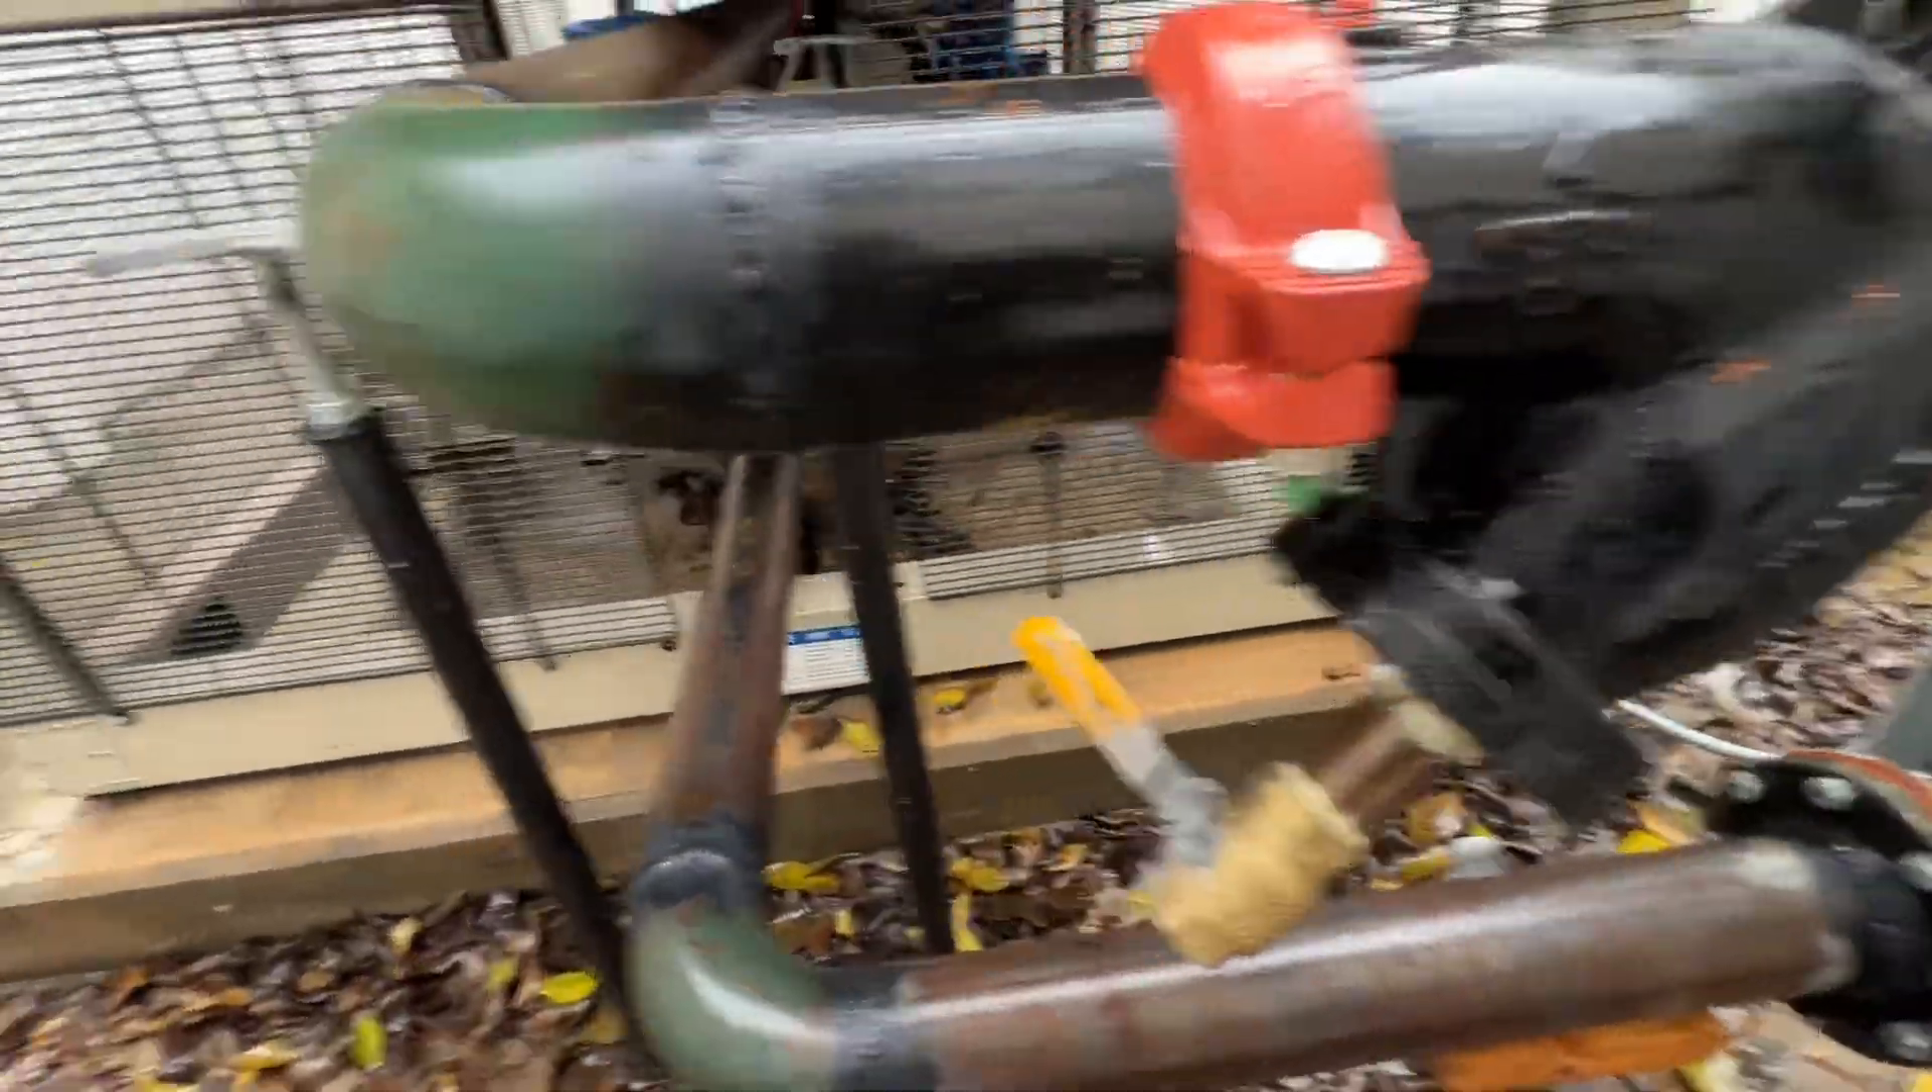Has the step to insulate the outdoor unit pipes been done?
No.